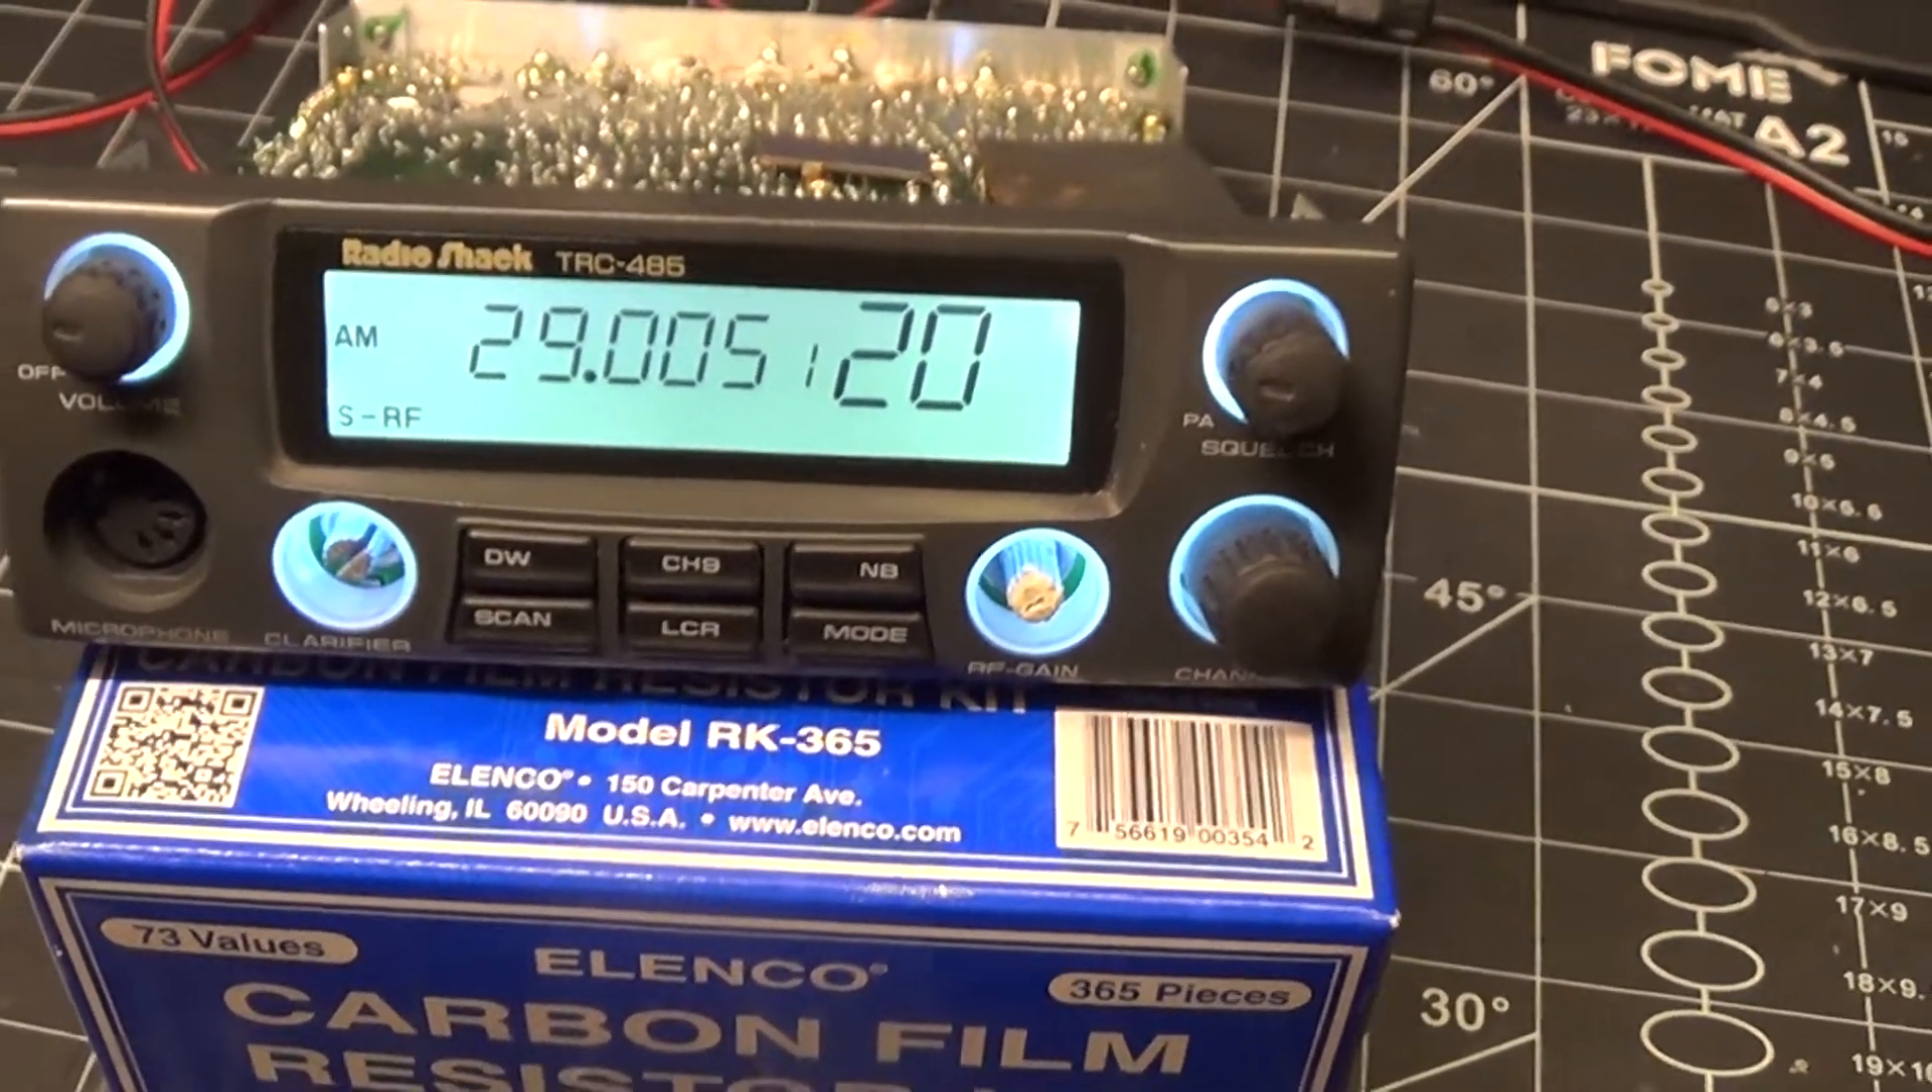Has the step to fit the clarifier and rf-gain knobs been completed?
No.